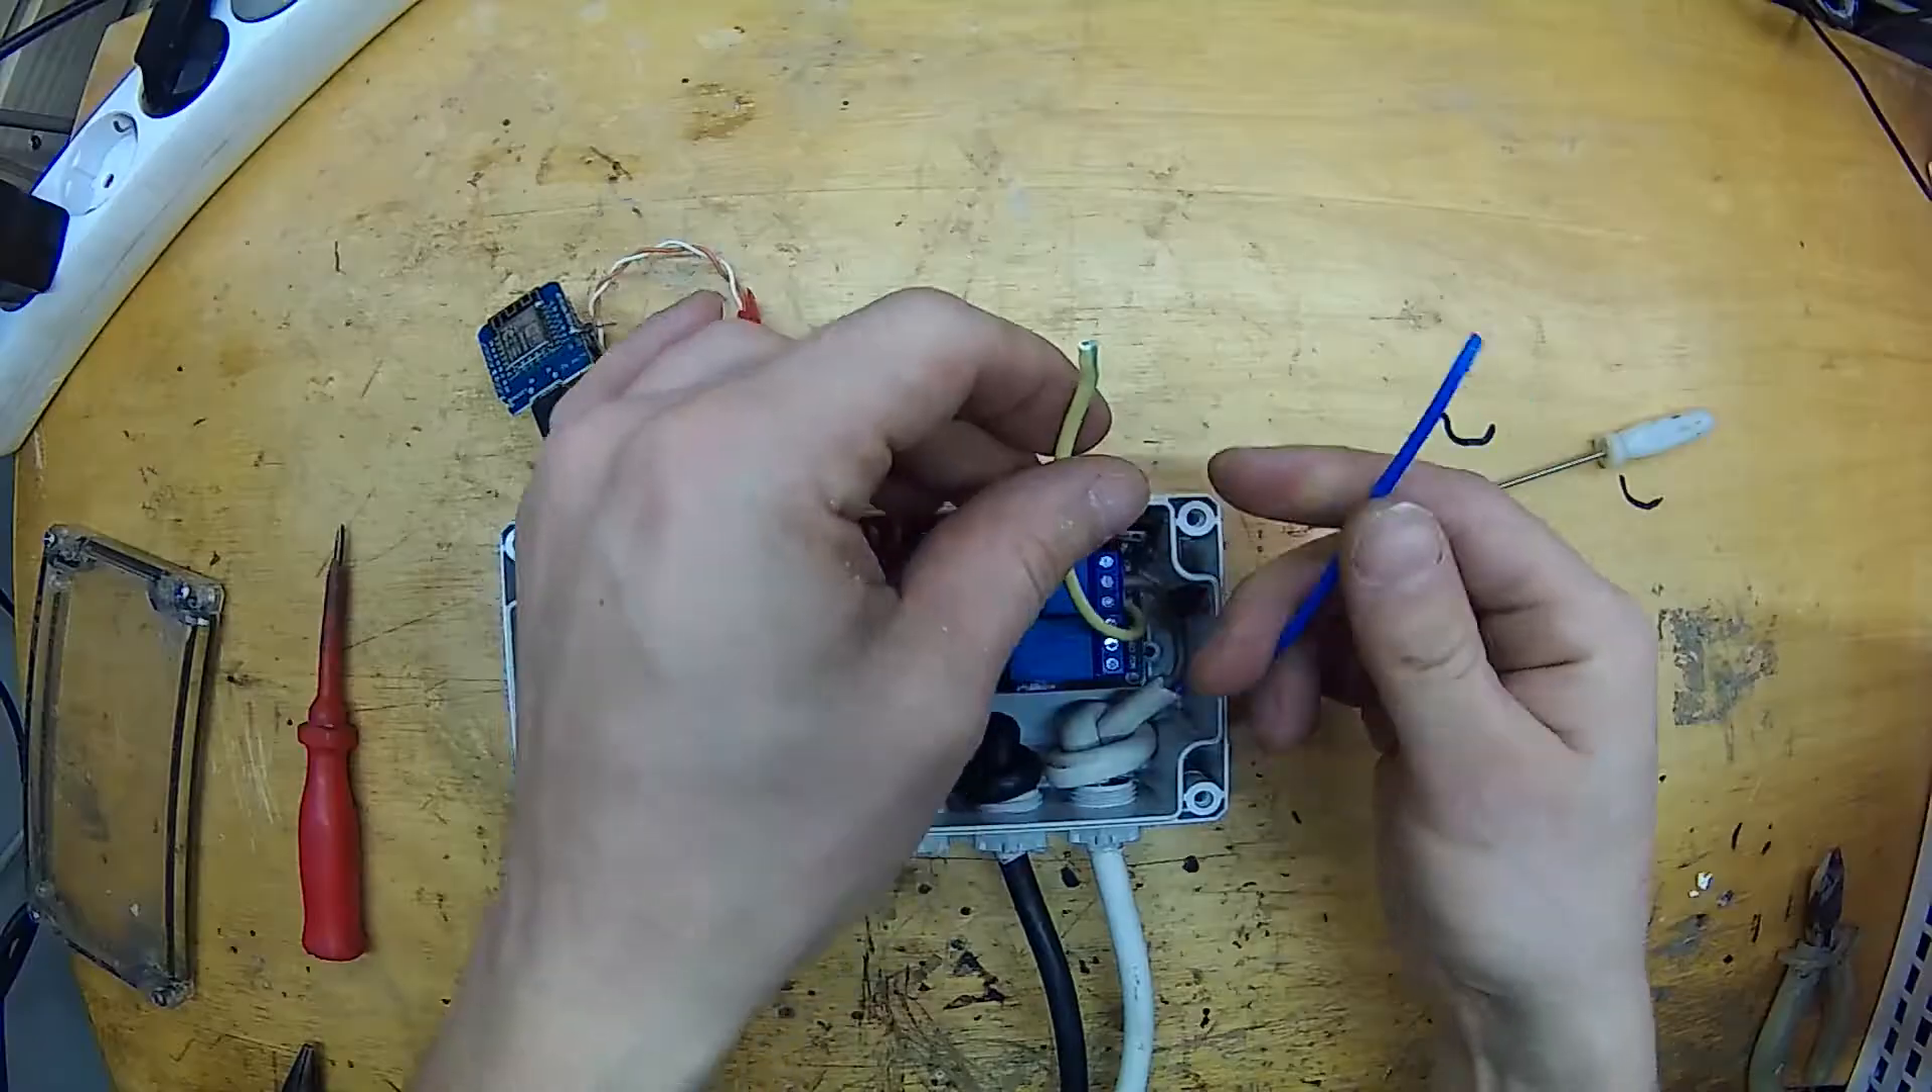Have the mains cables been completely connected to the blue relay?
No.